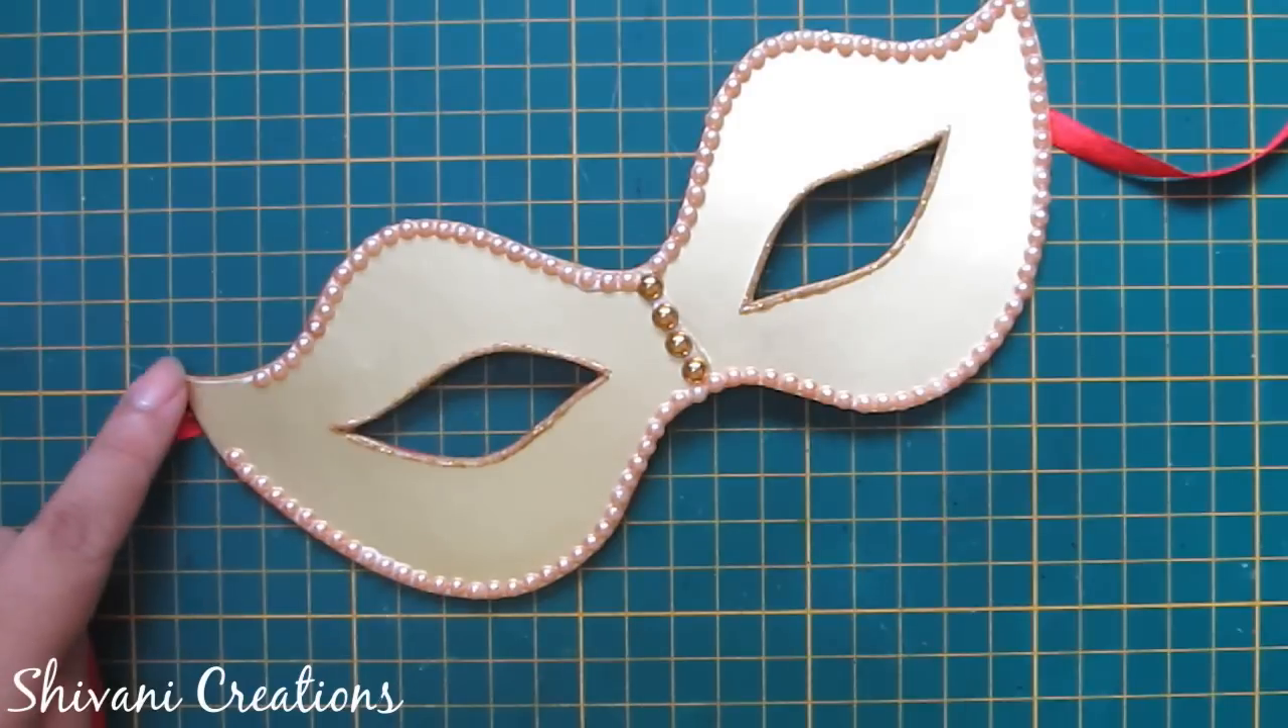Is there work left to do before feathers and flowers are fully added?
Yes.